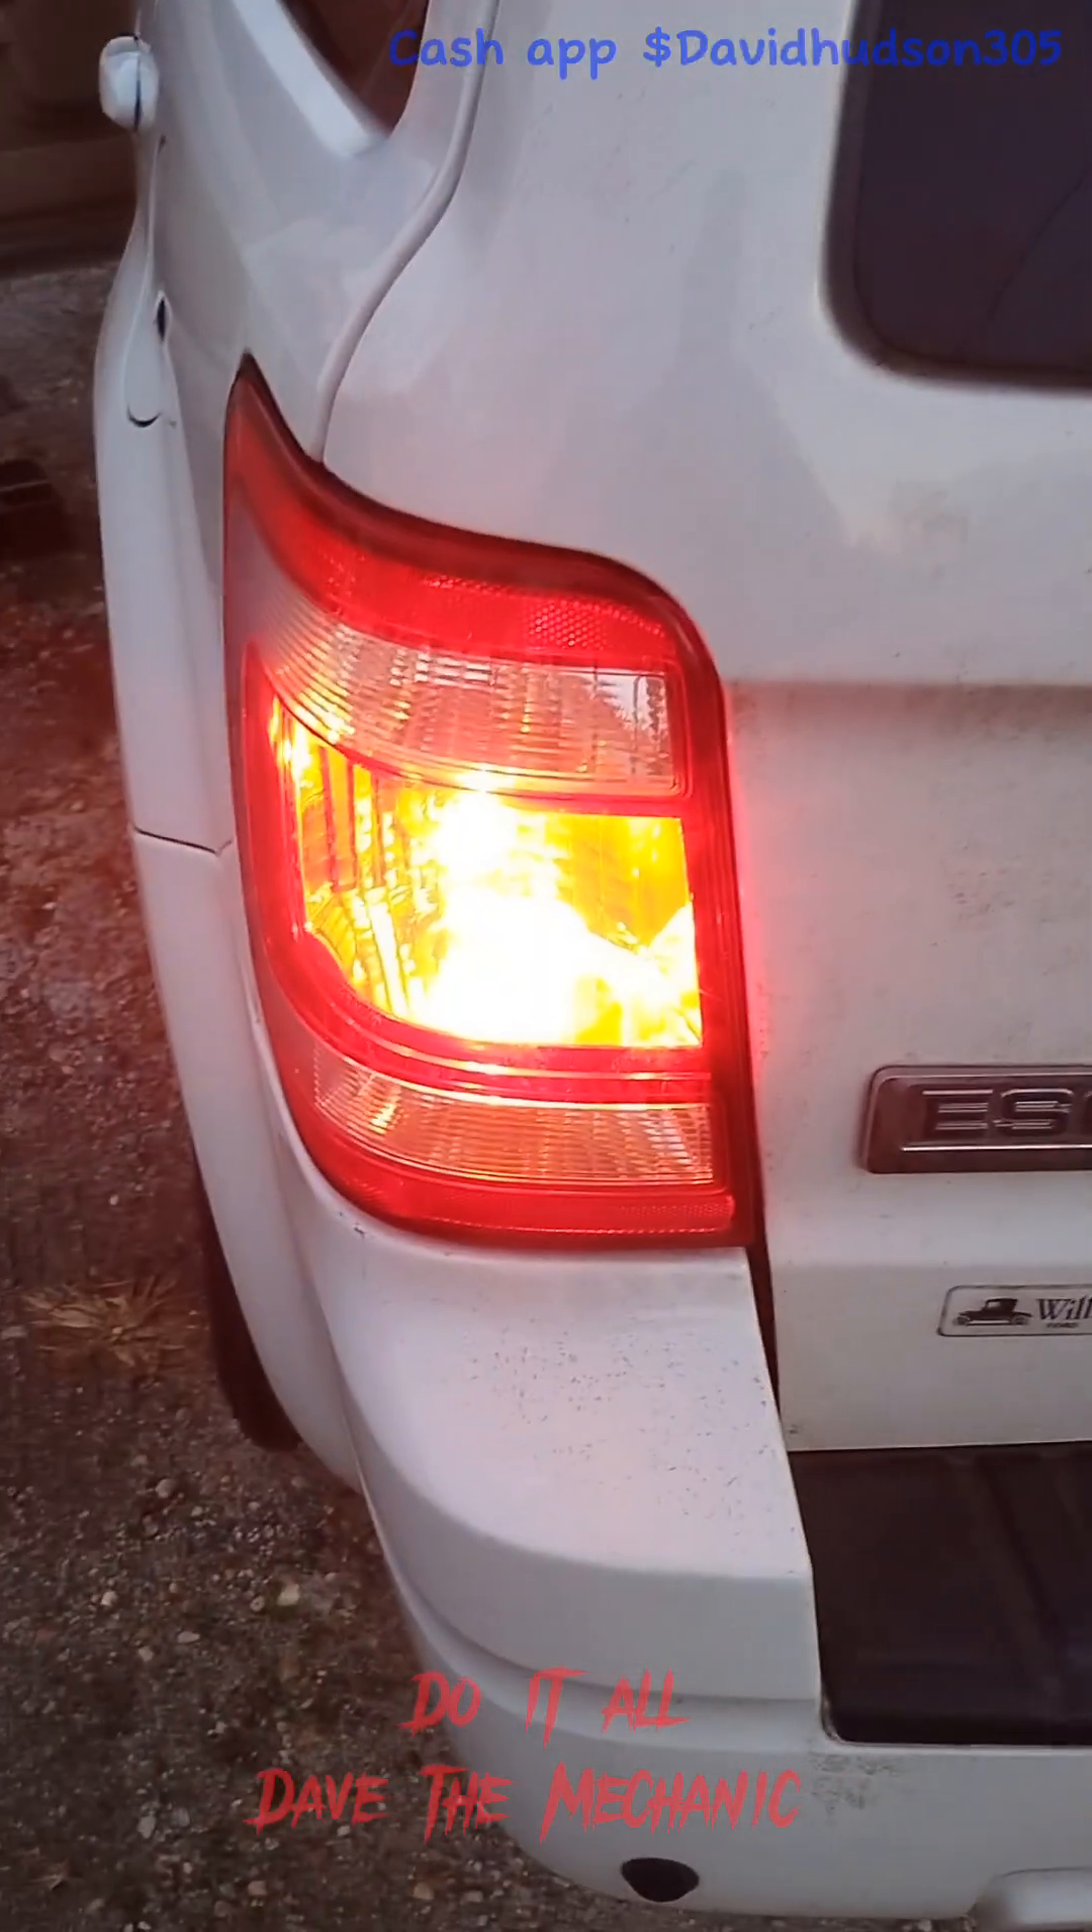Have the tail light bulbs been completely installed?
Yes.